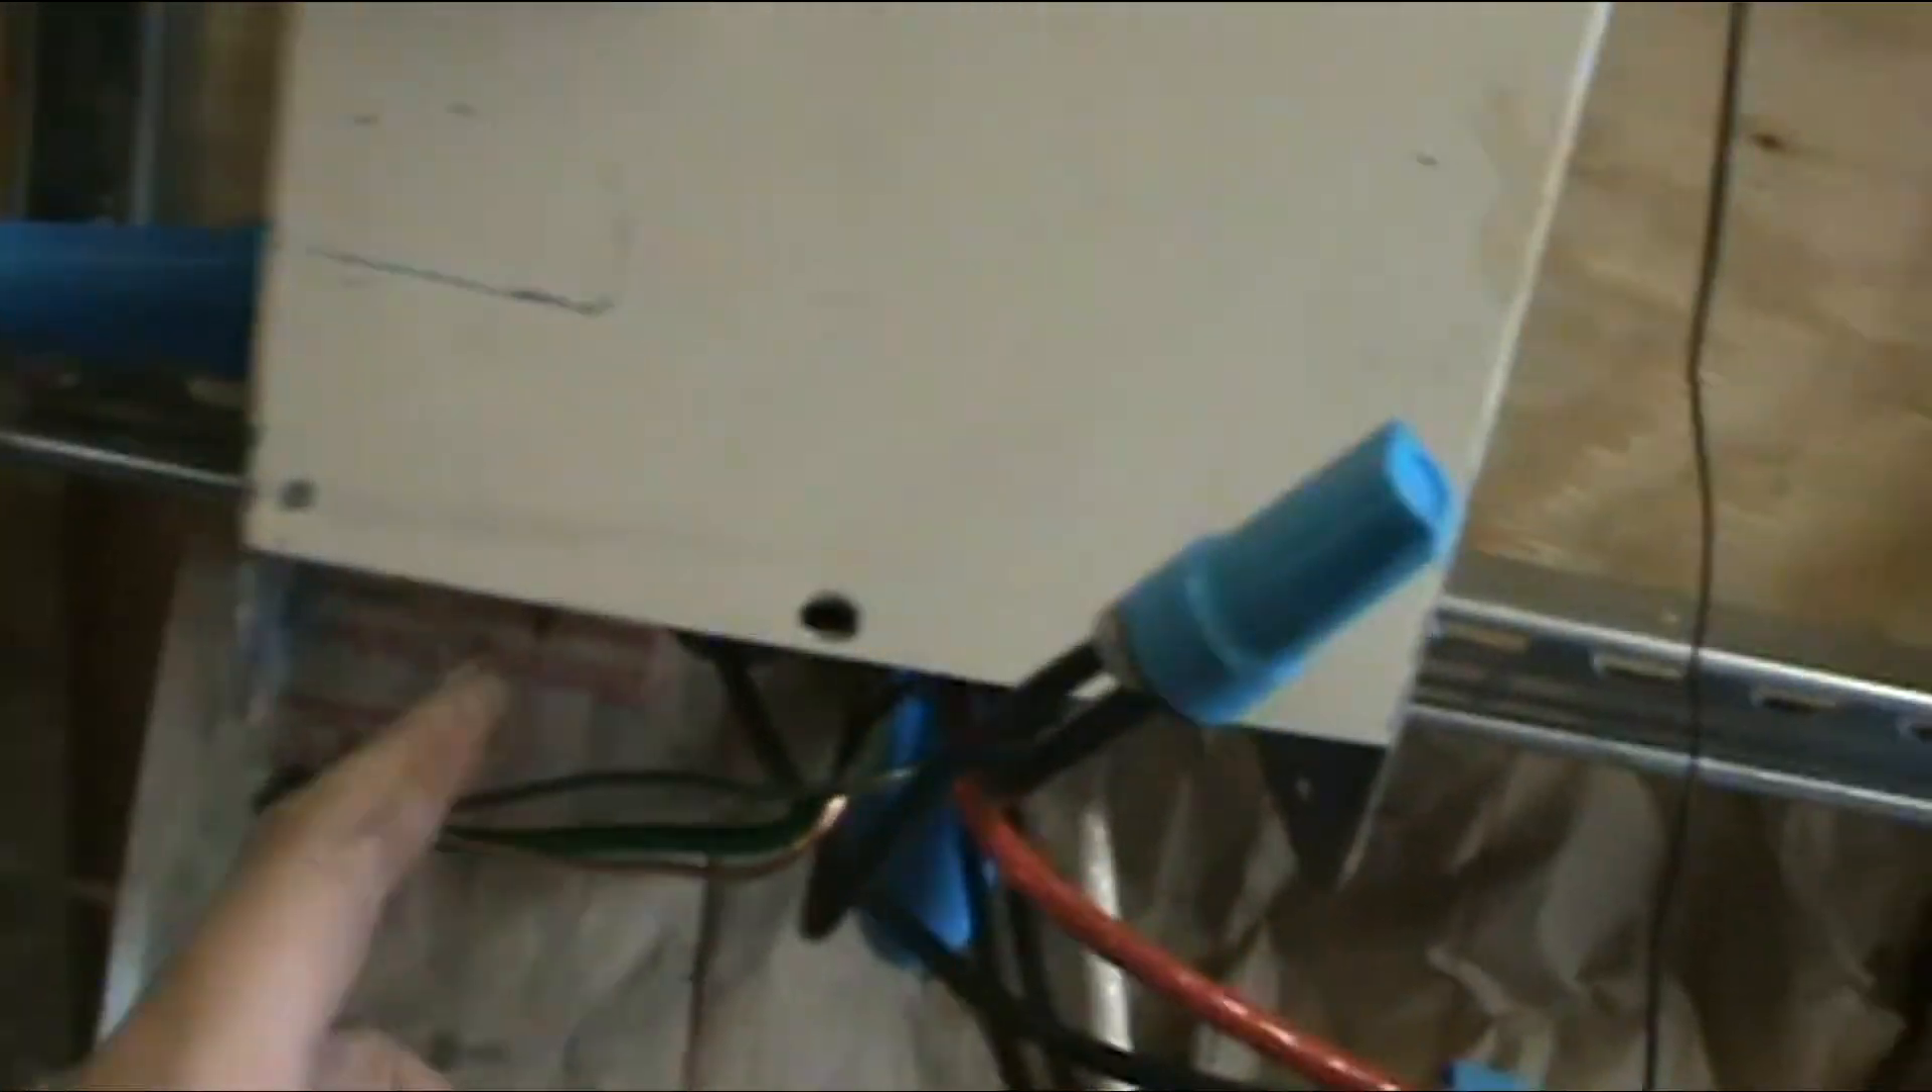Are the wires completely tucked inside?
No.